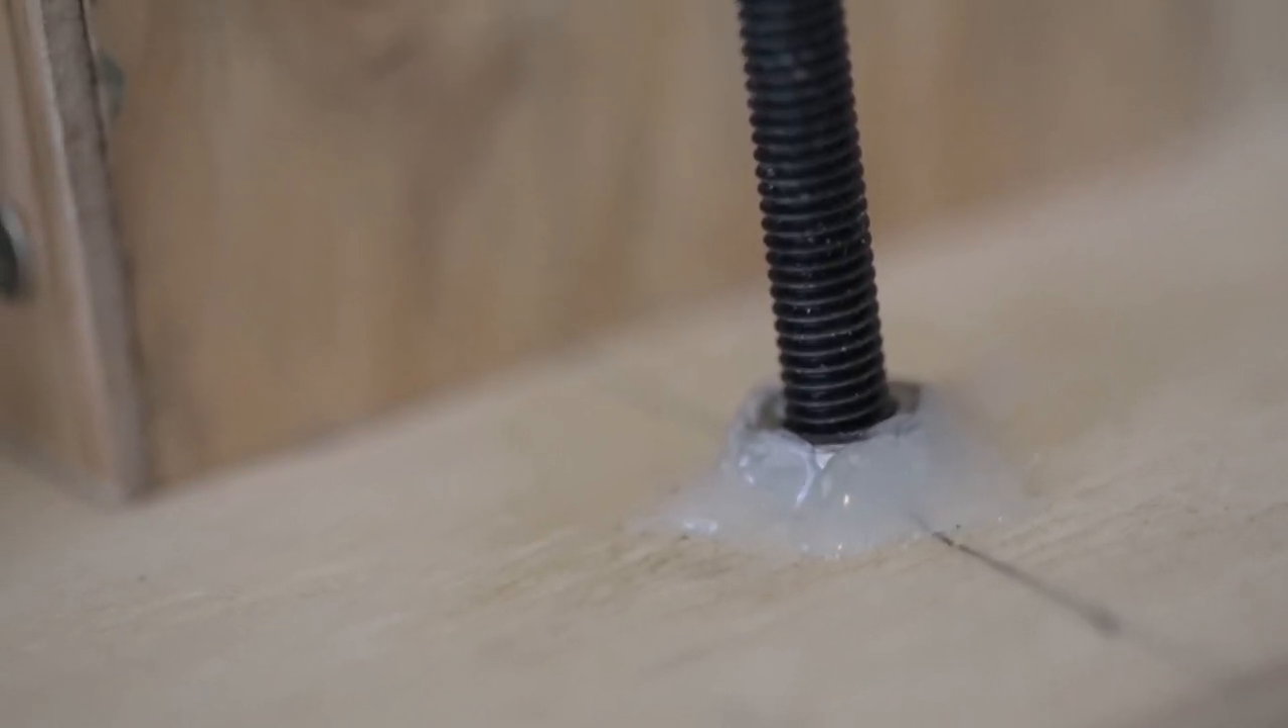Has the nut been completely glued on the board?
Yes.